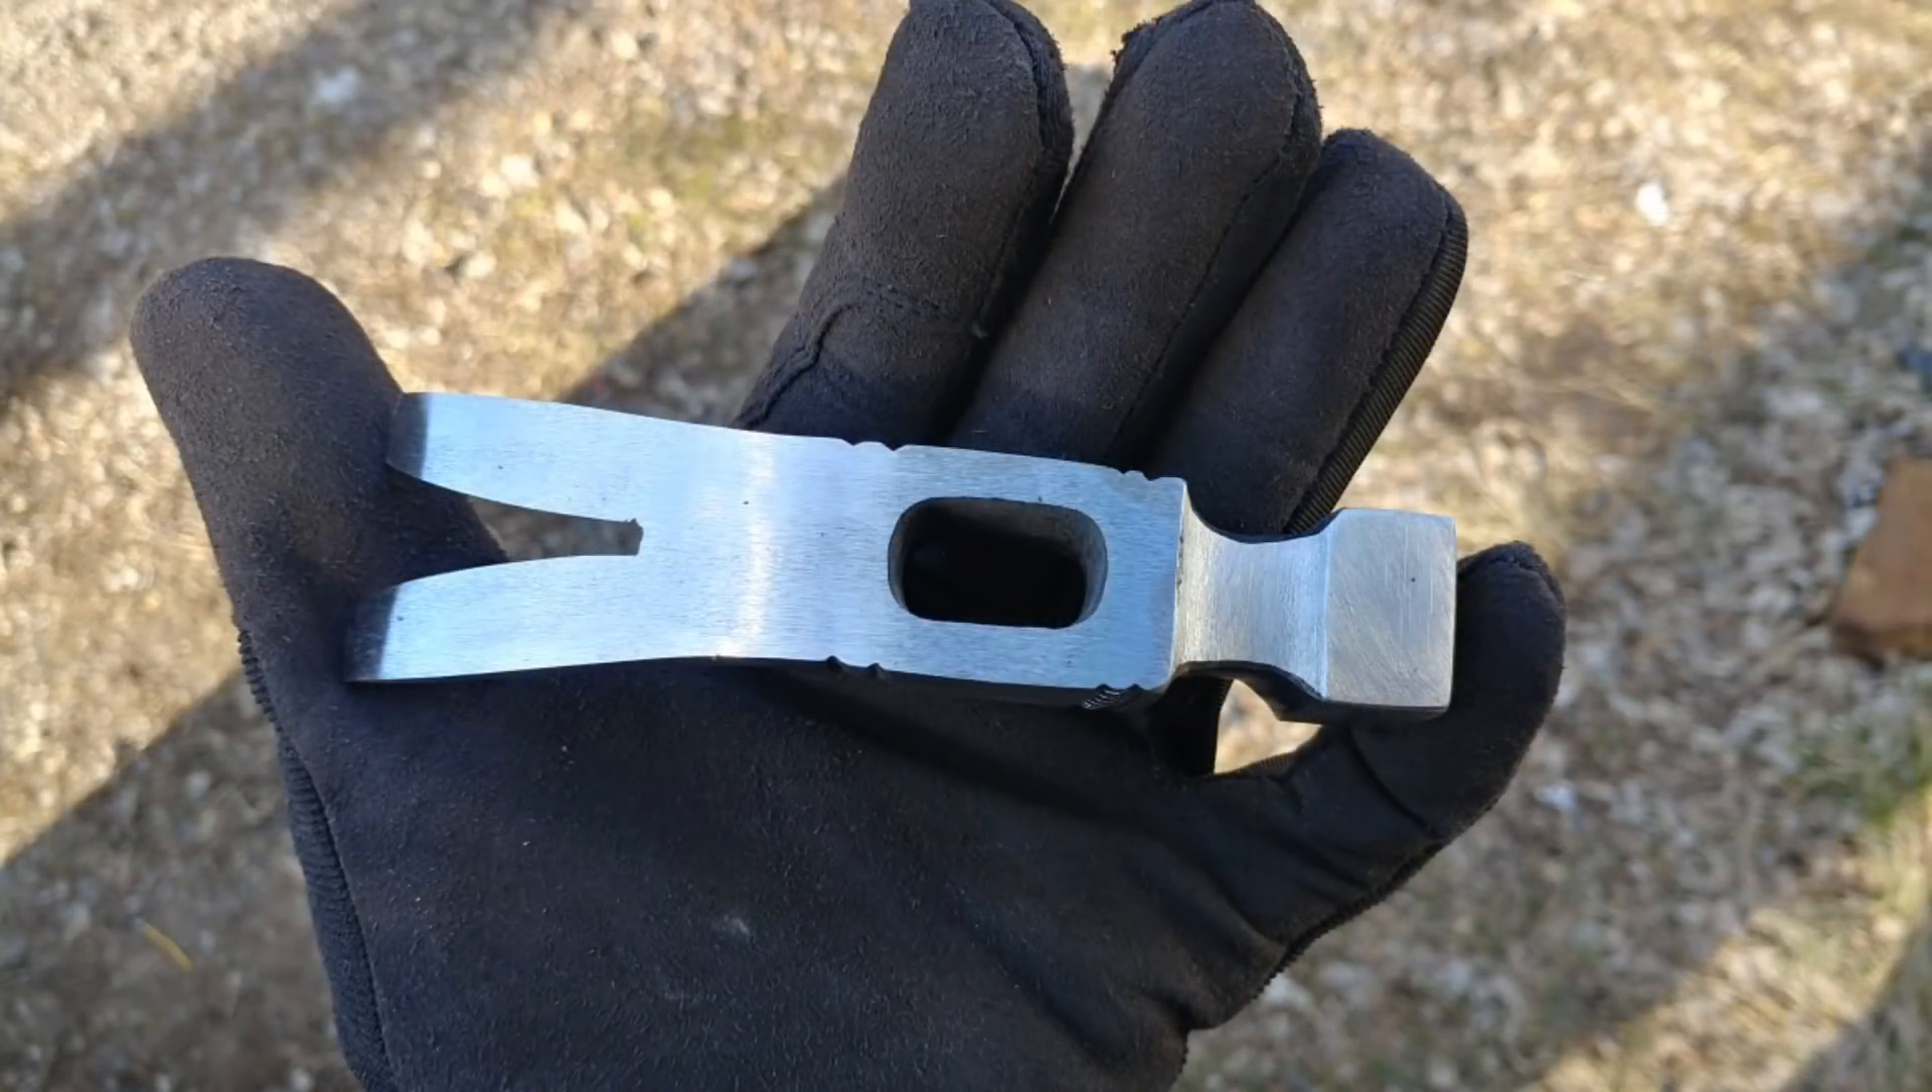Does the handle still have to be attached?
Yes.